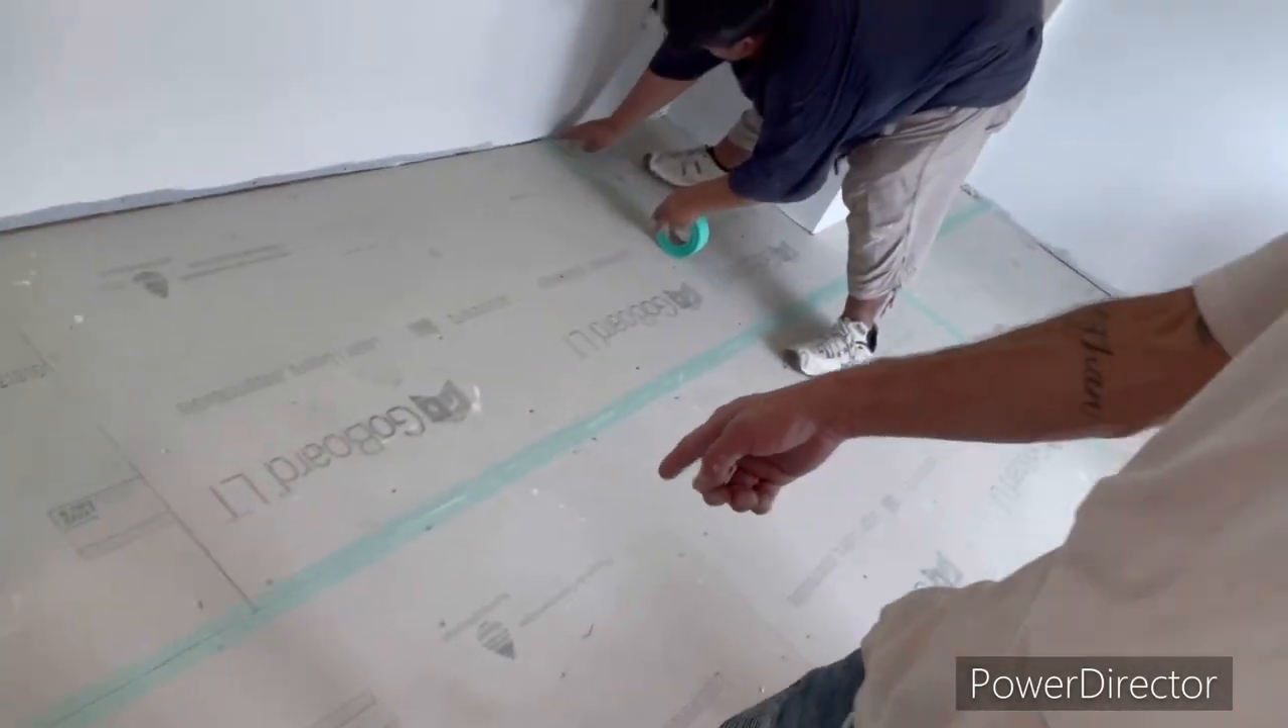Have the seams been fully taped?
No.